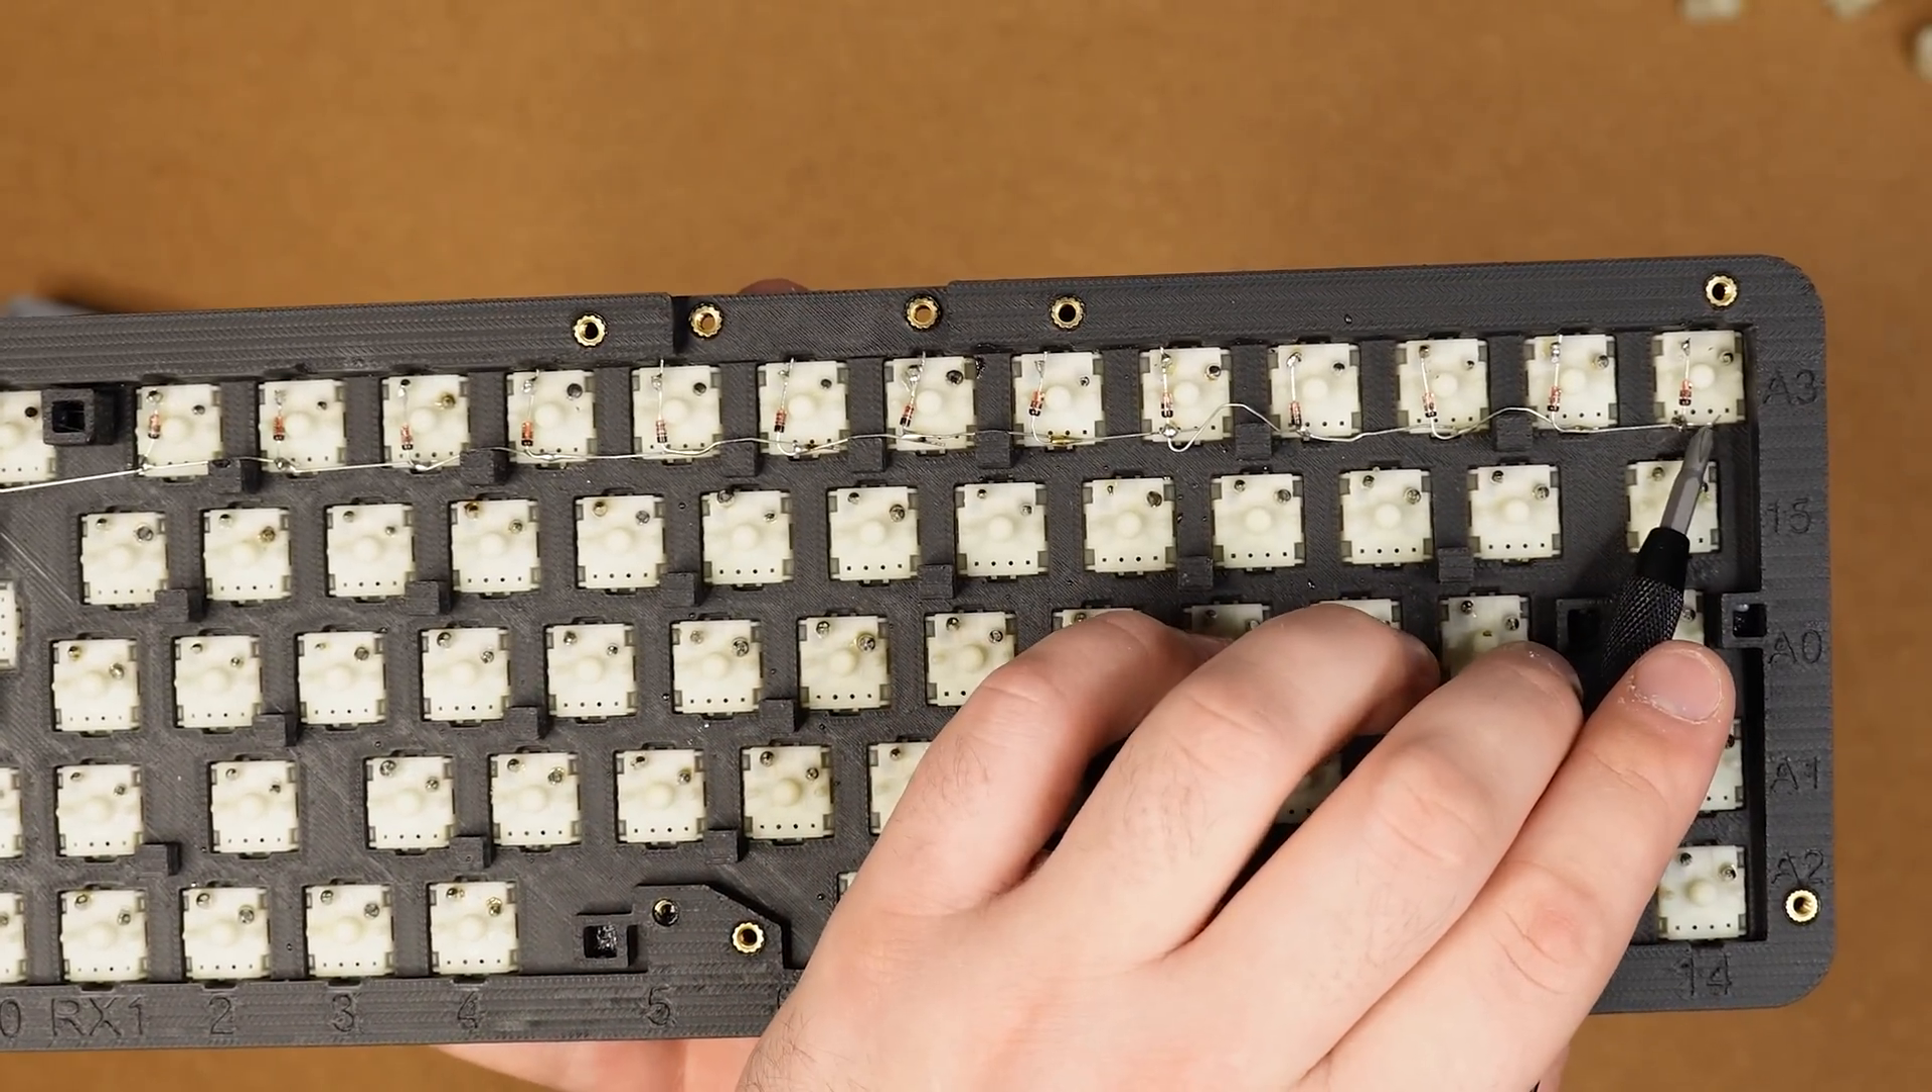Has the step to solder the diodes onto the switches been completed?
No.